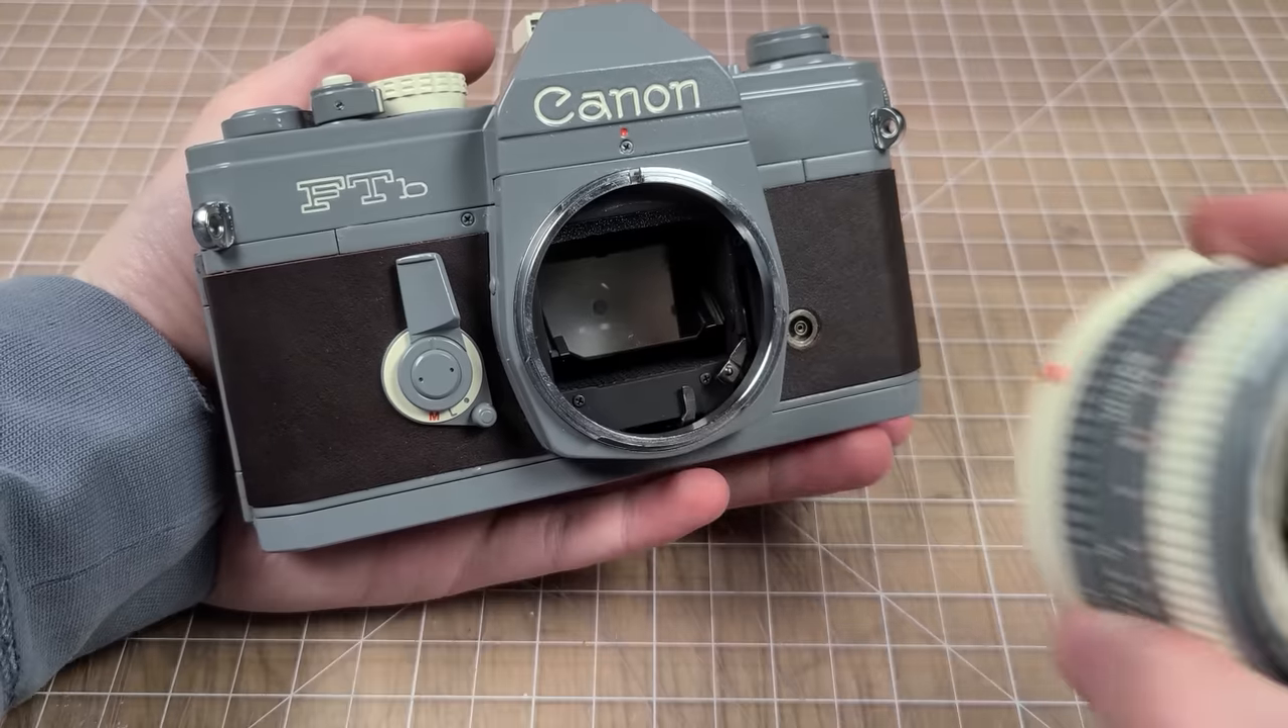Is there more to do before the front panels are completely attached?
No.